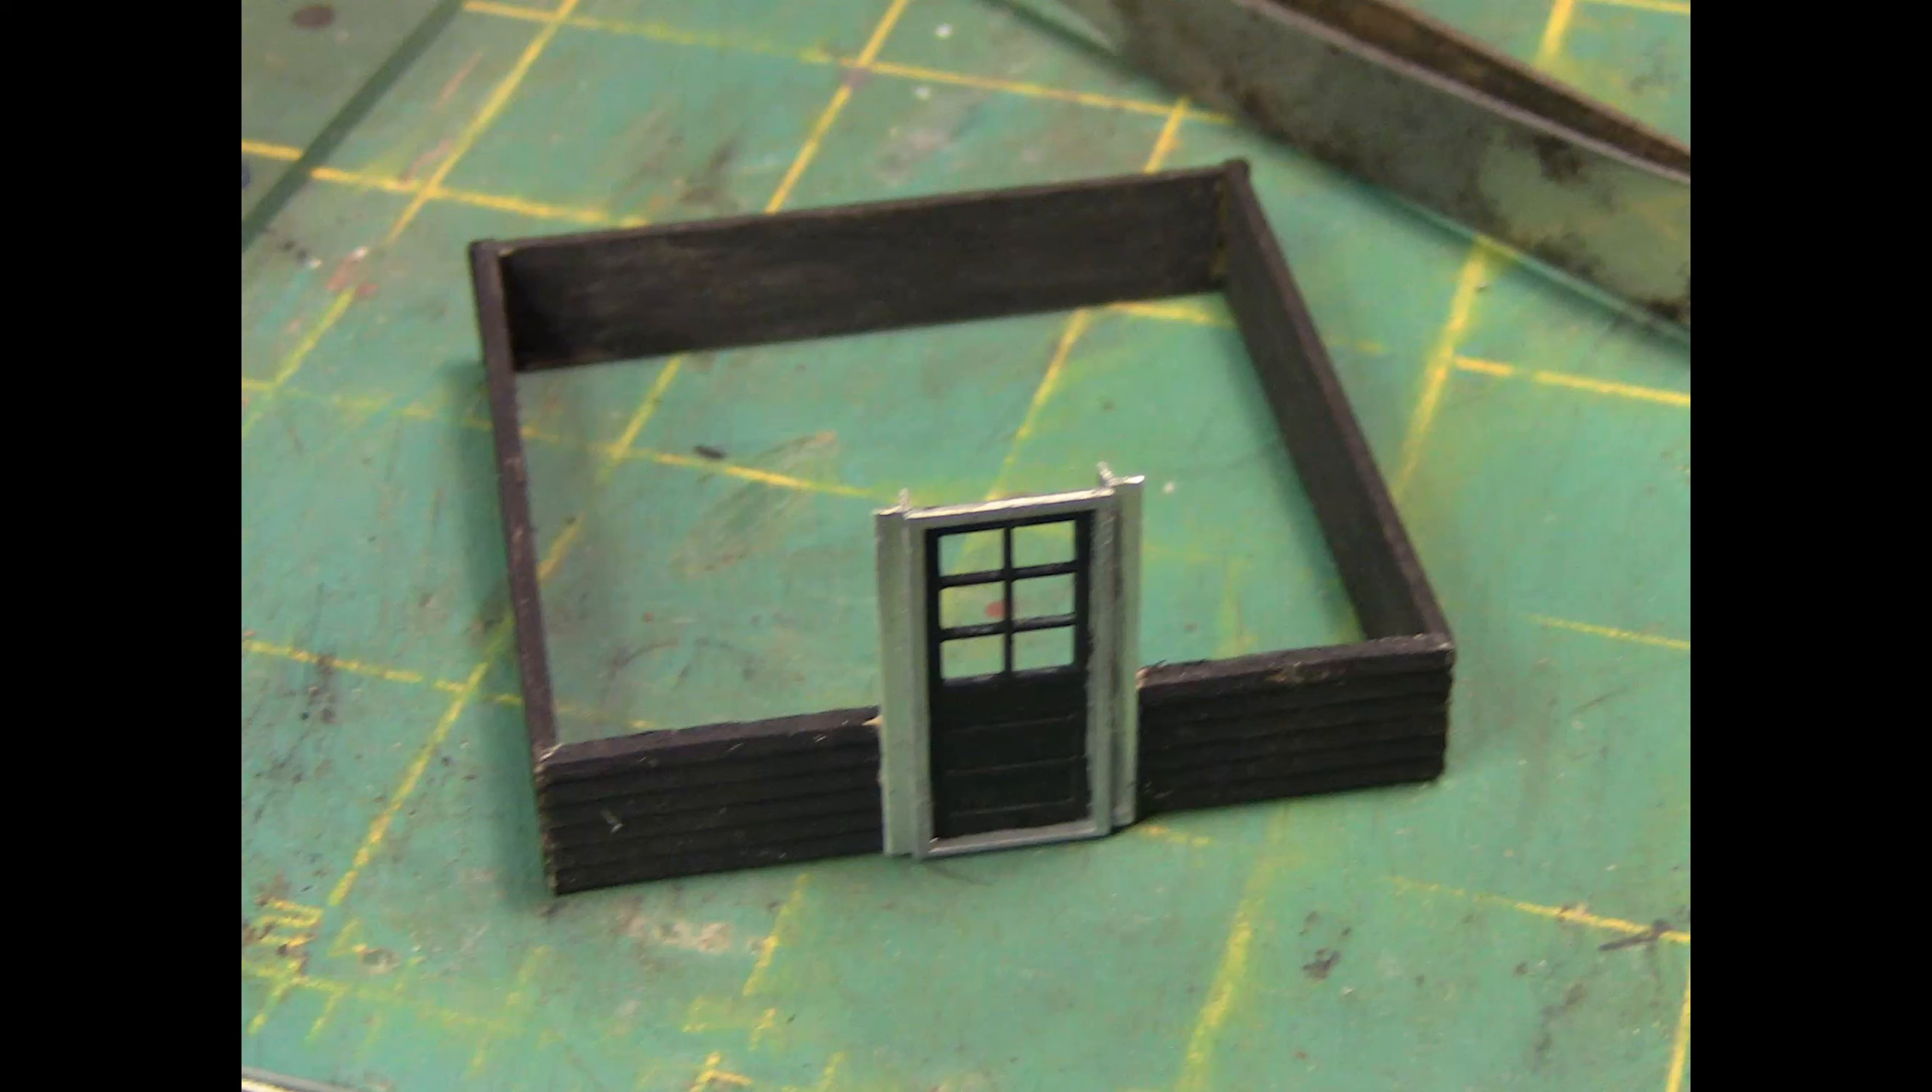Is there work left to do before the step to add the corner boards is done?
Yes.